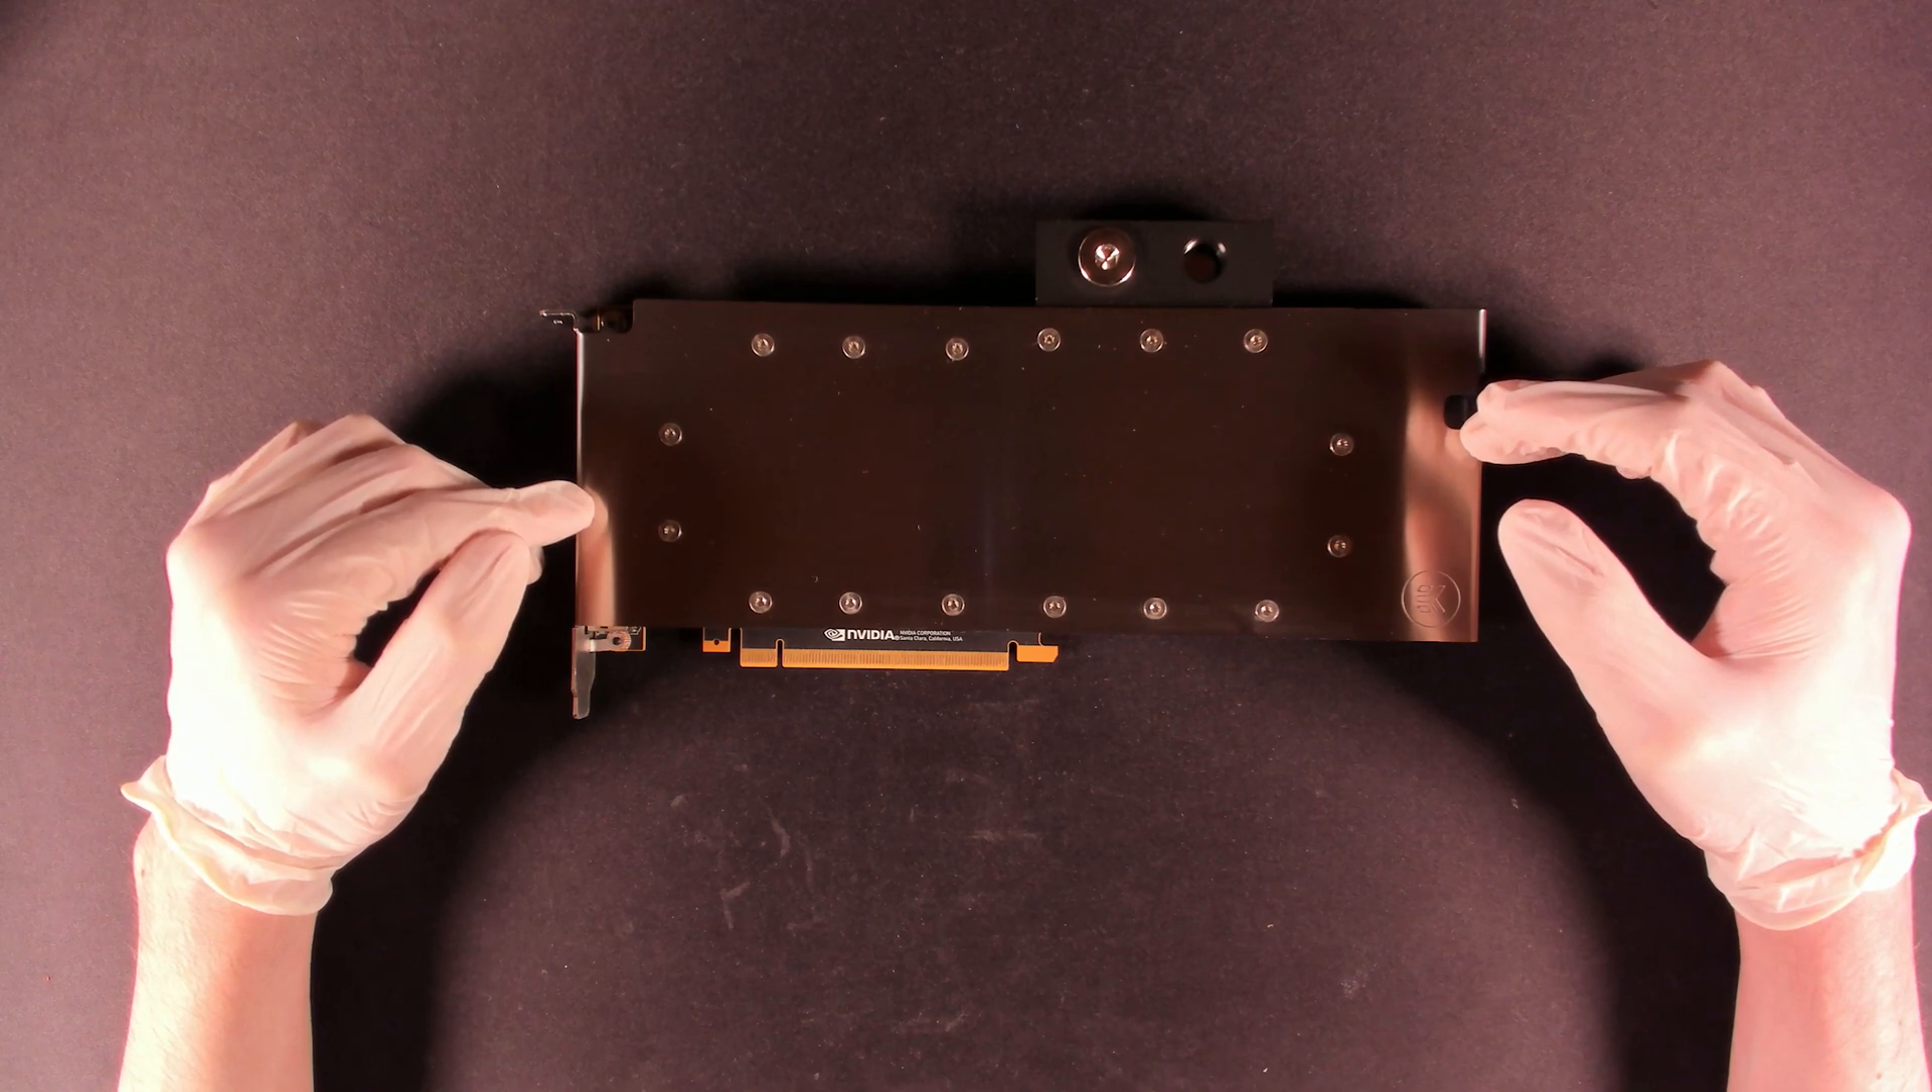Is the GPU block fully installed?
Yes.